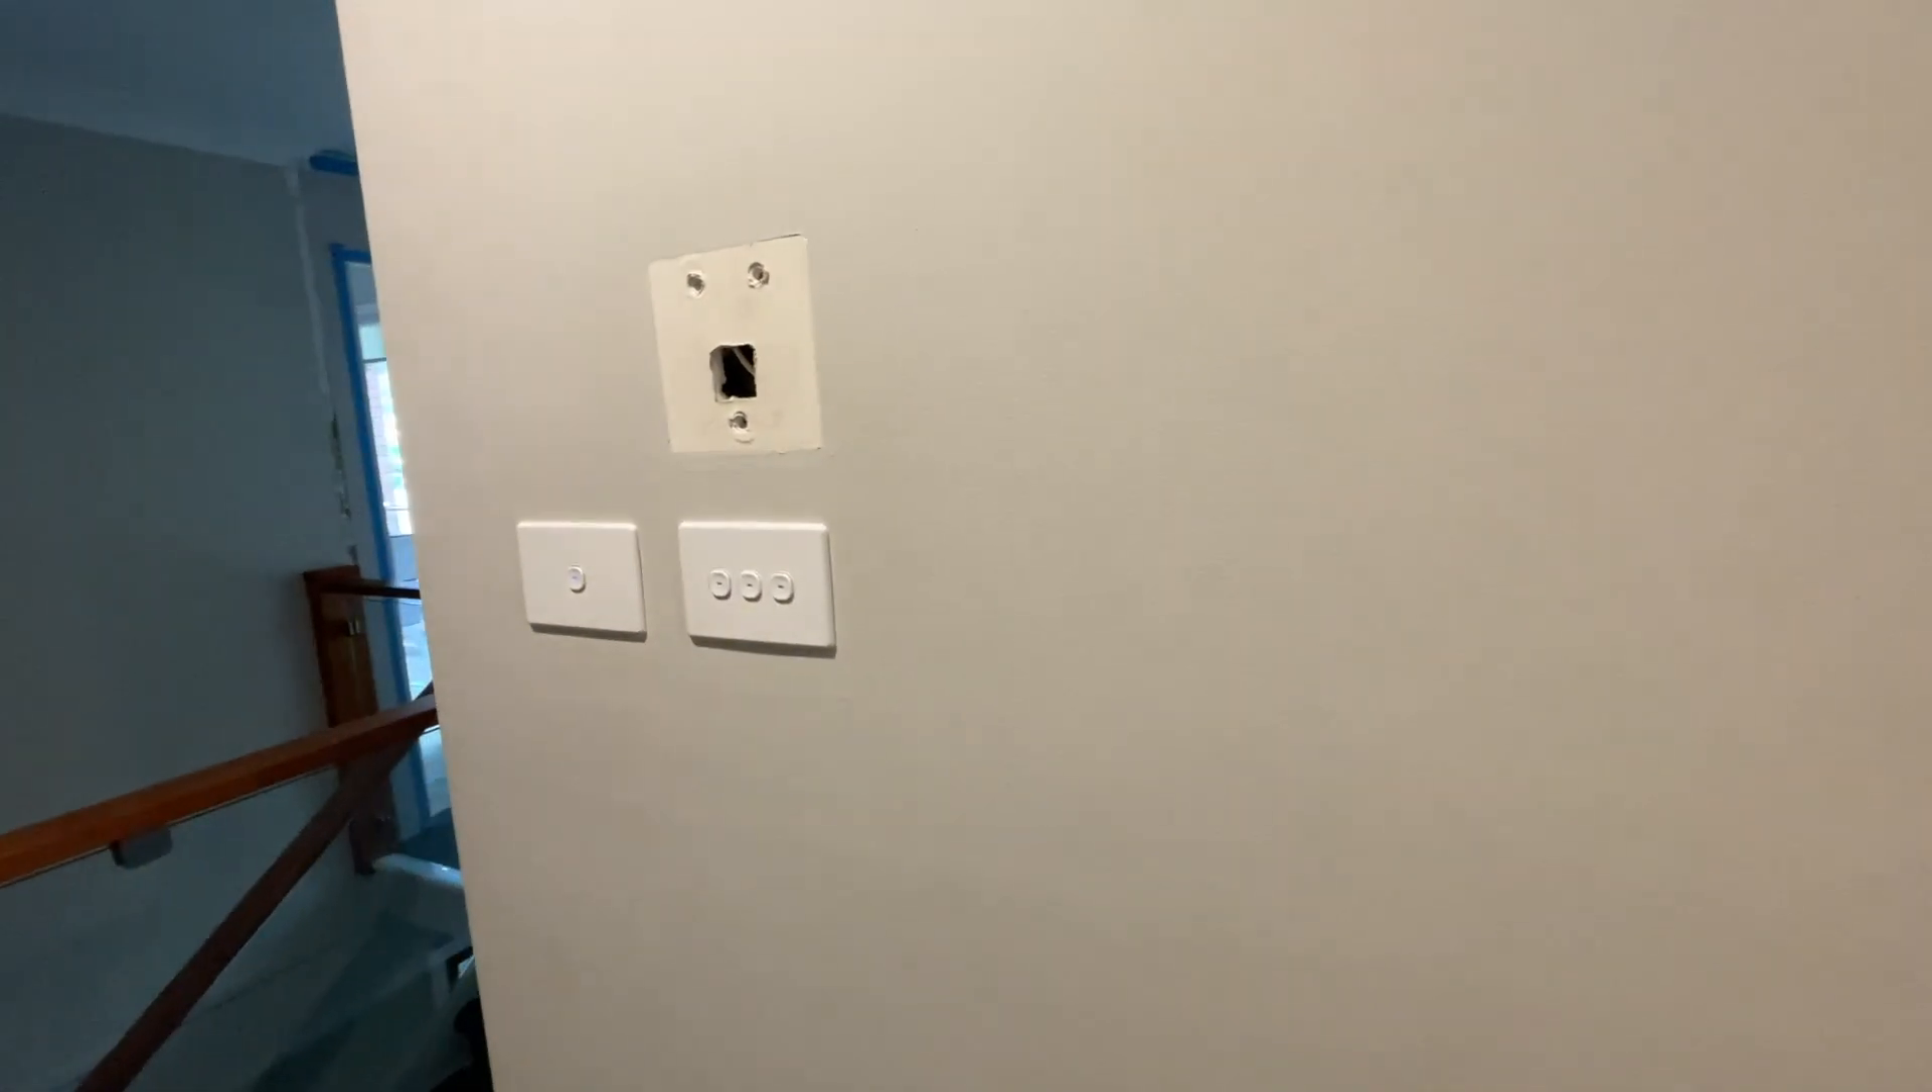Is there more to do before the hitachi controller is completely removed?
No.